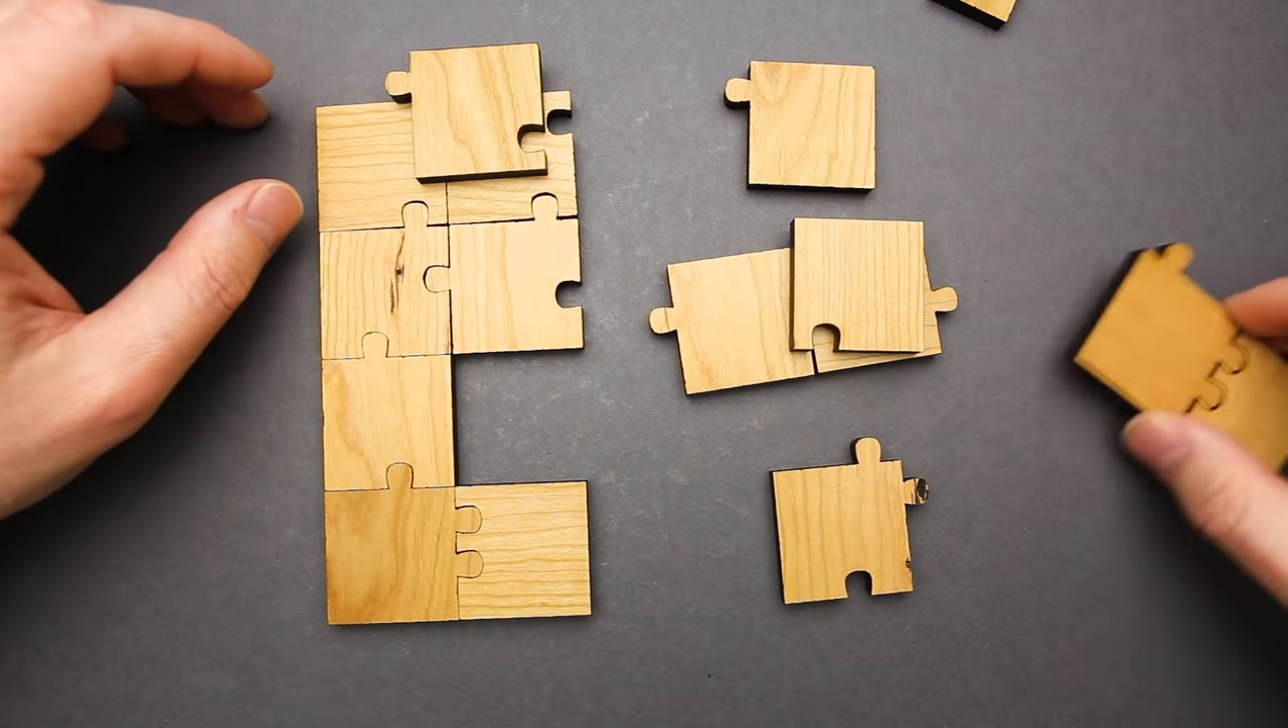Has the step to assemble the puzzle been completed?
No.